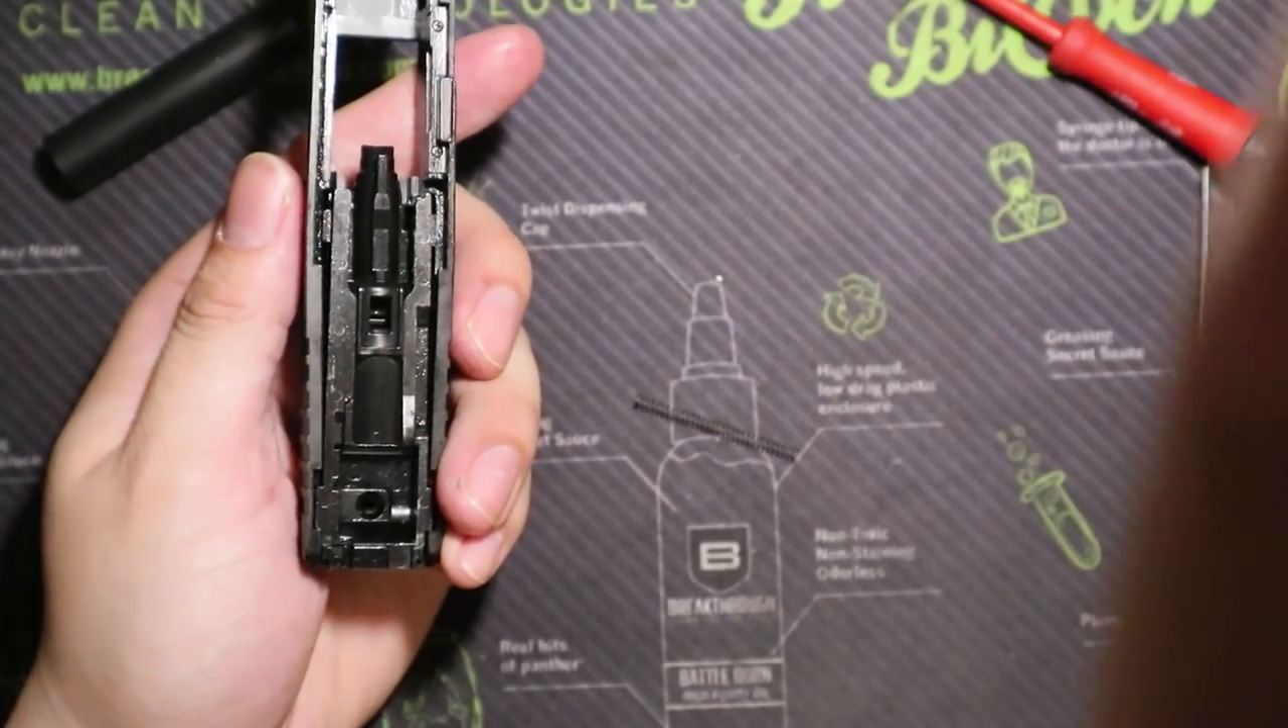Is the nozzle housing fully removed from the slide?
No.